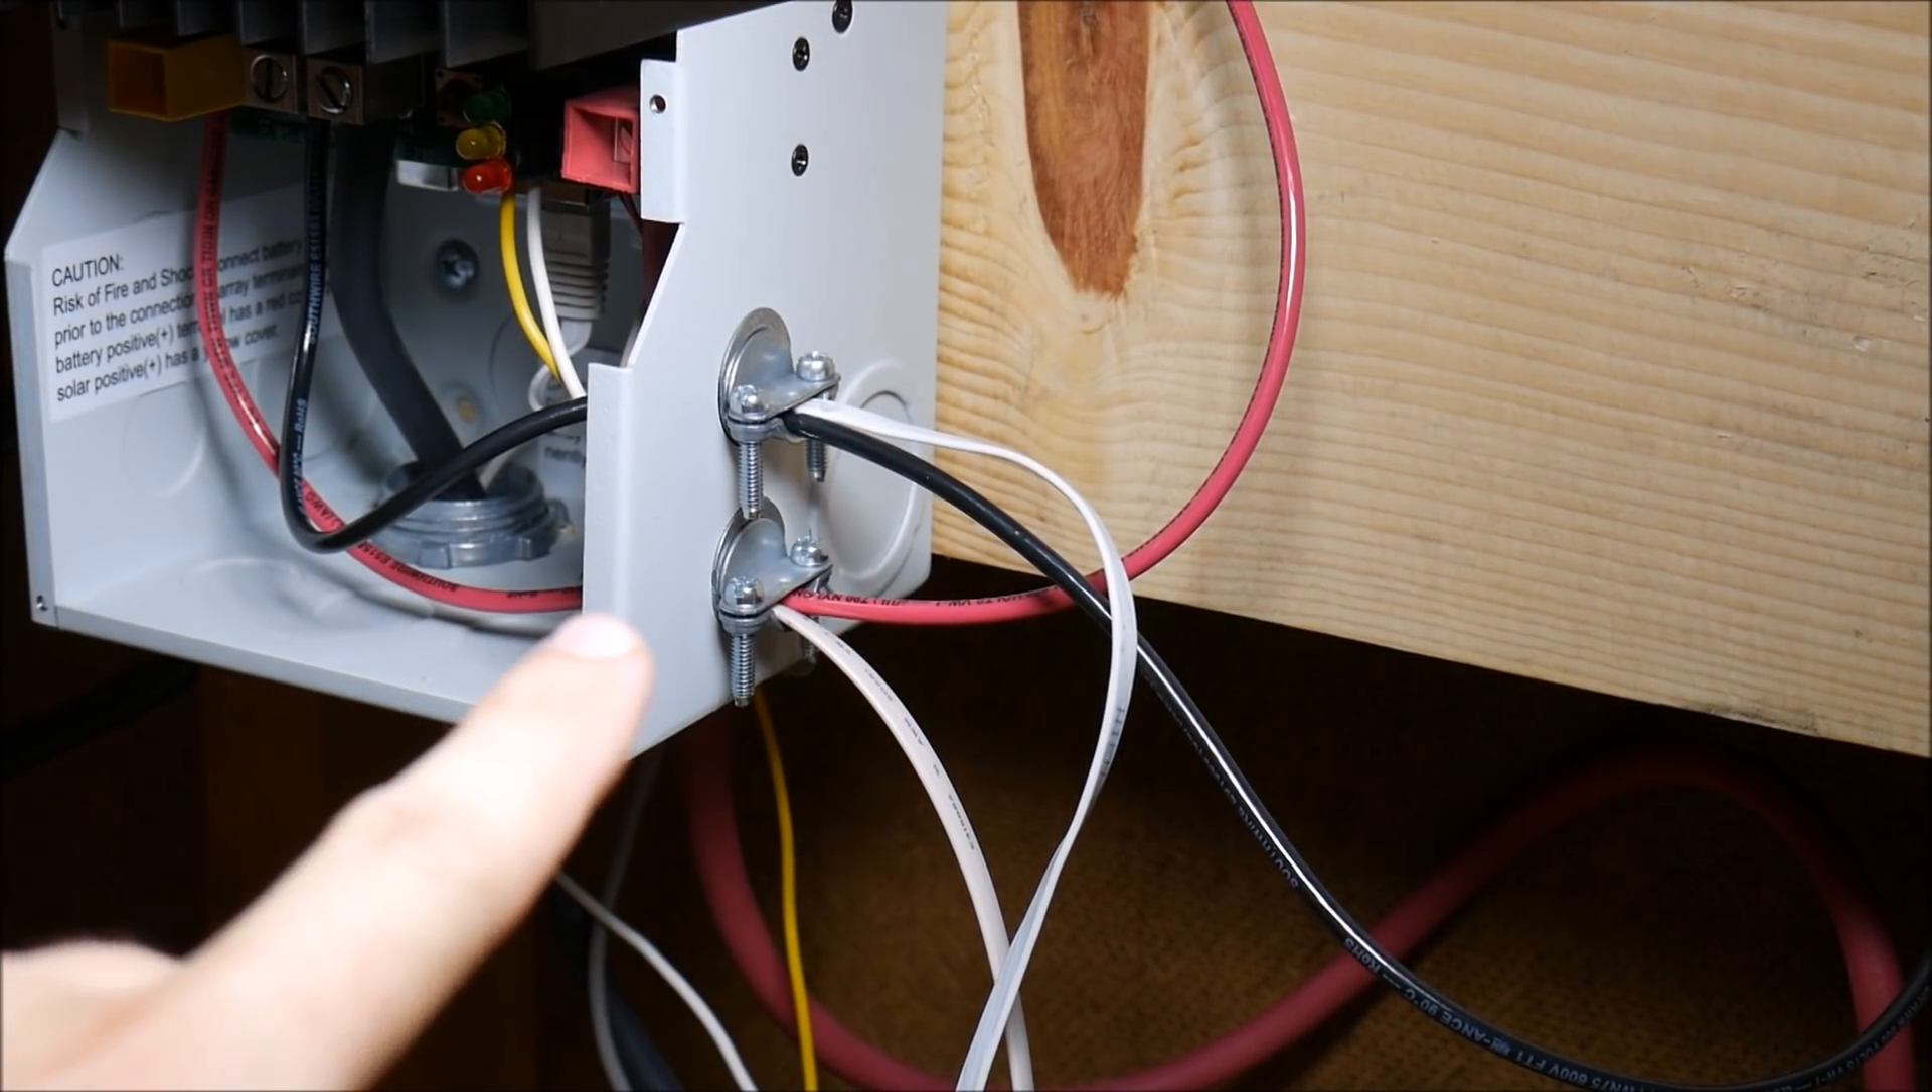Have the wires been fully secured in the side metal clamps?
Yes.